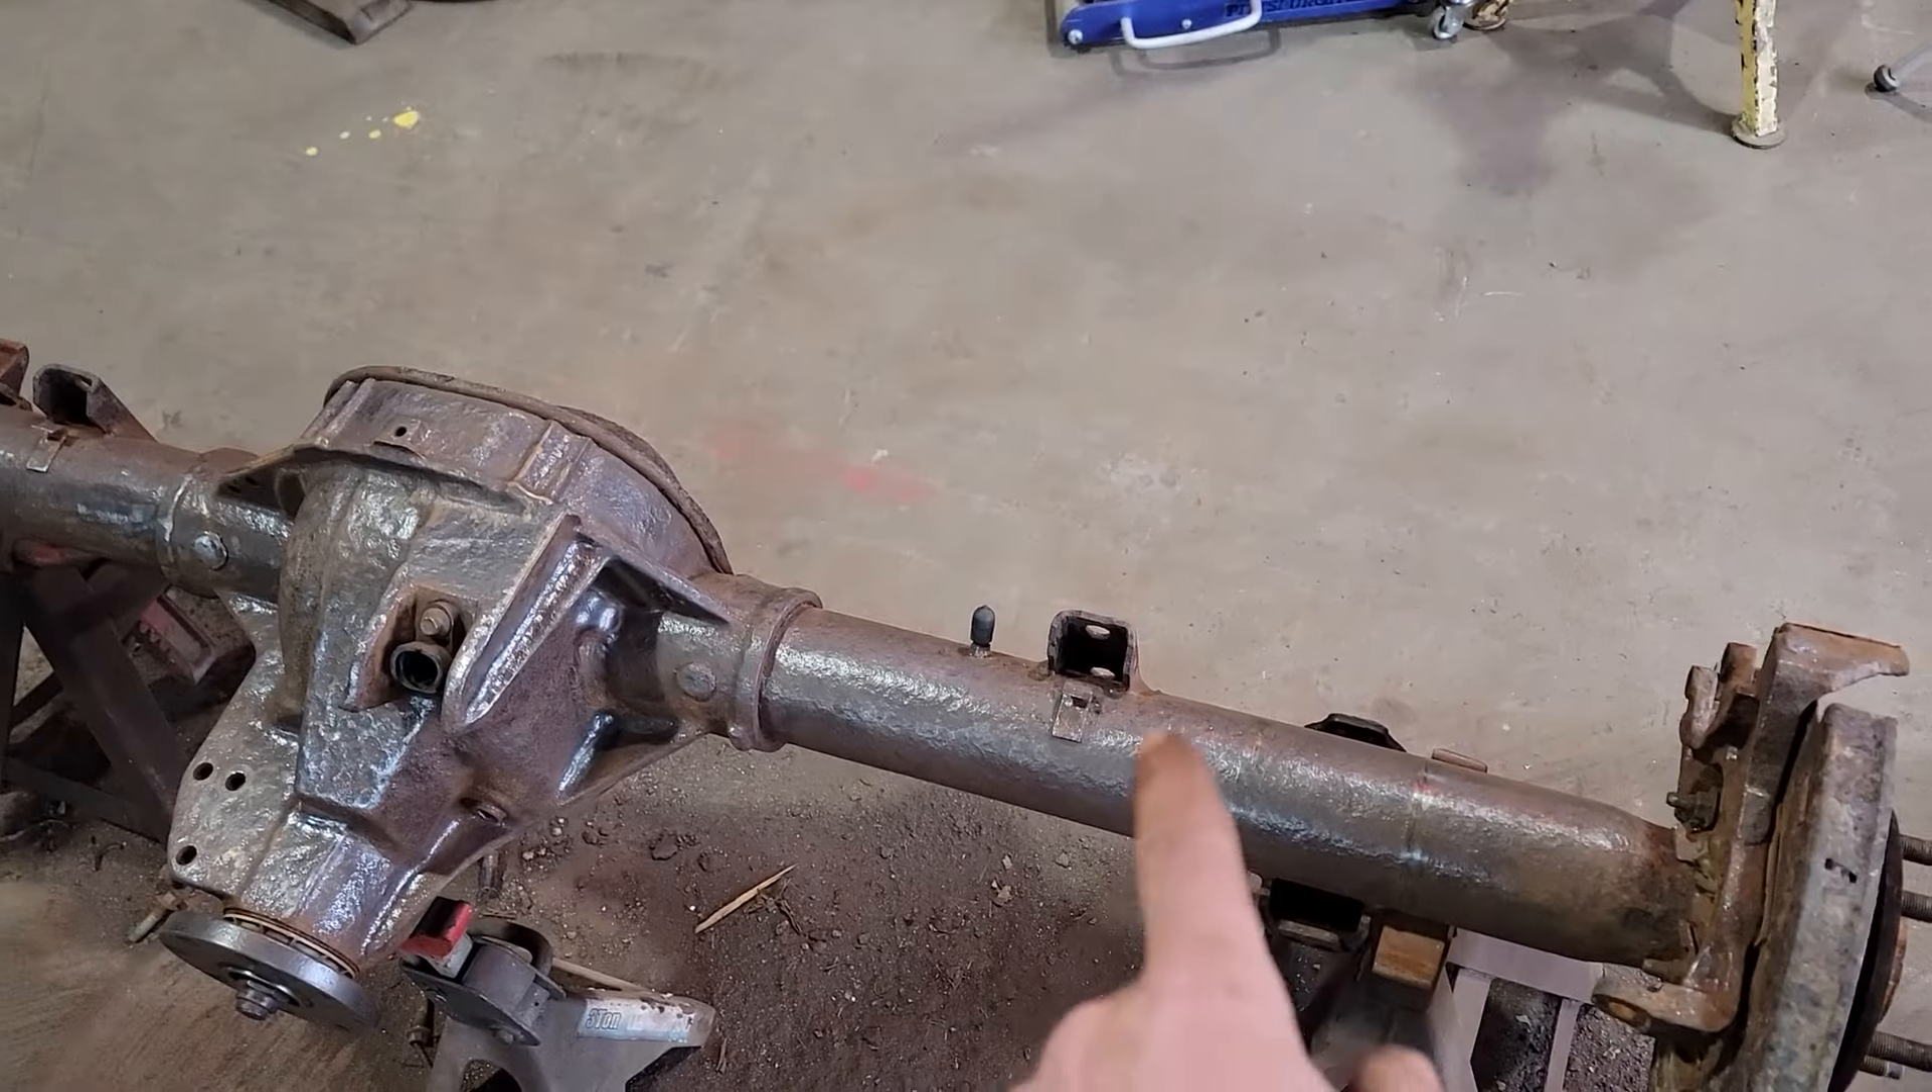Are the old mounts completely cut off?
No.